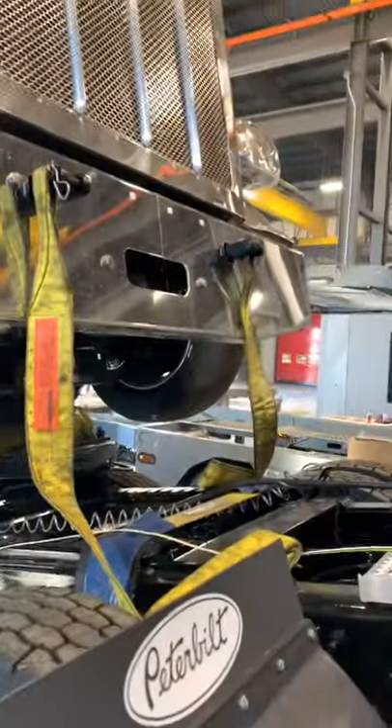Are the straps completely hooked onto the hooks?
Yes.